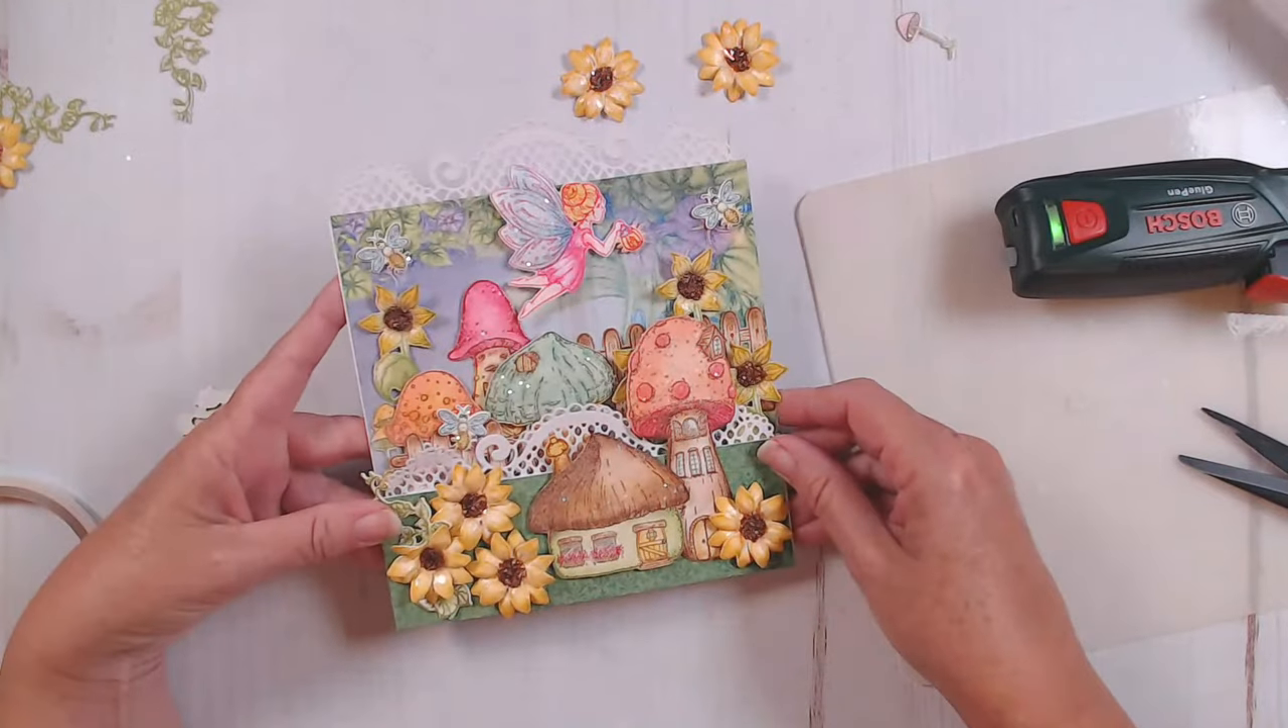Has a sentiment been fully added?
No.